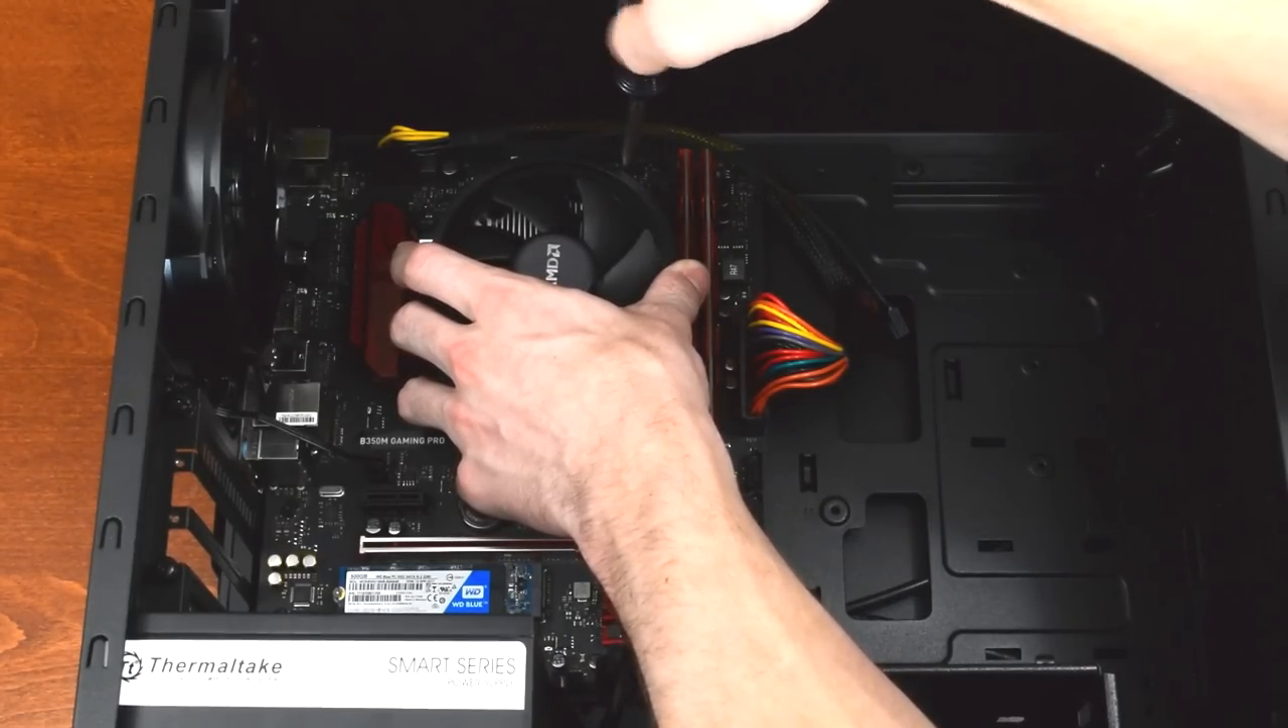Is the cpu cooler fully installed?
No.